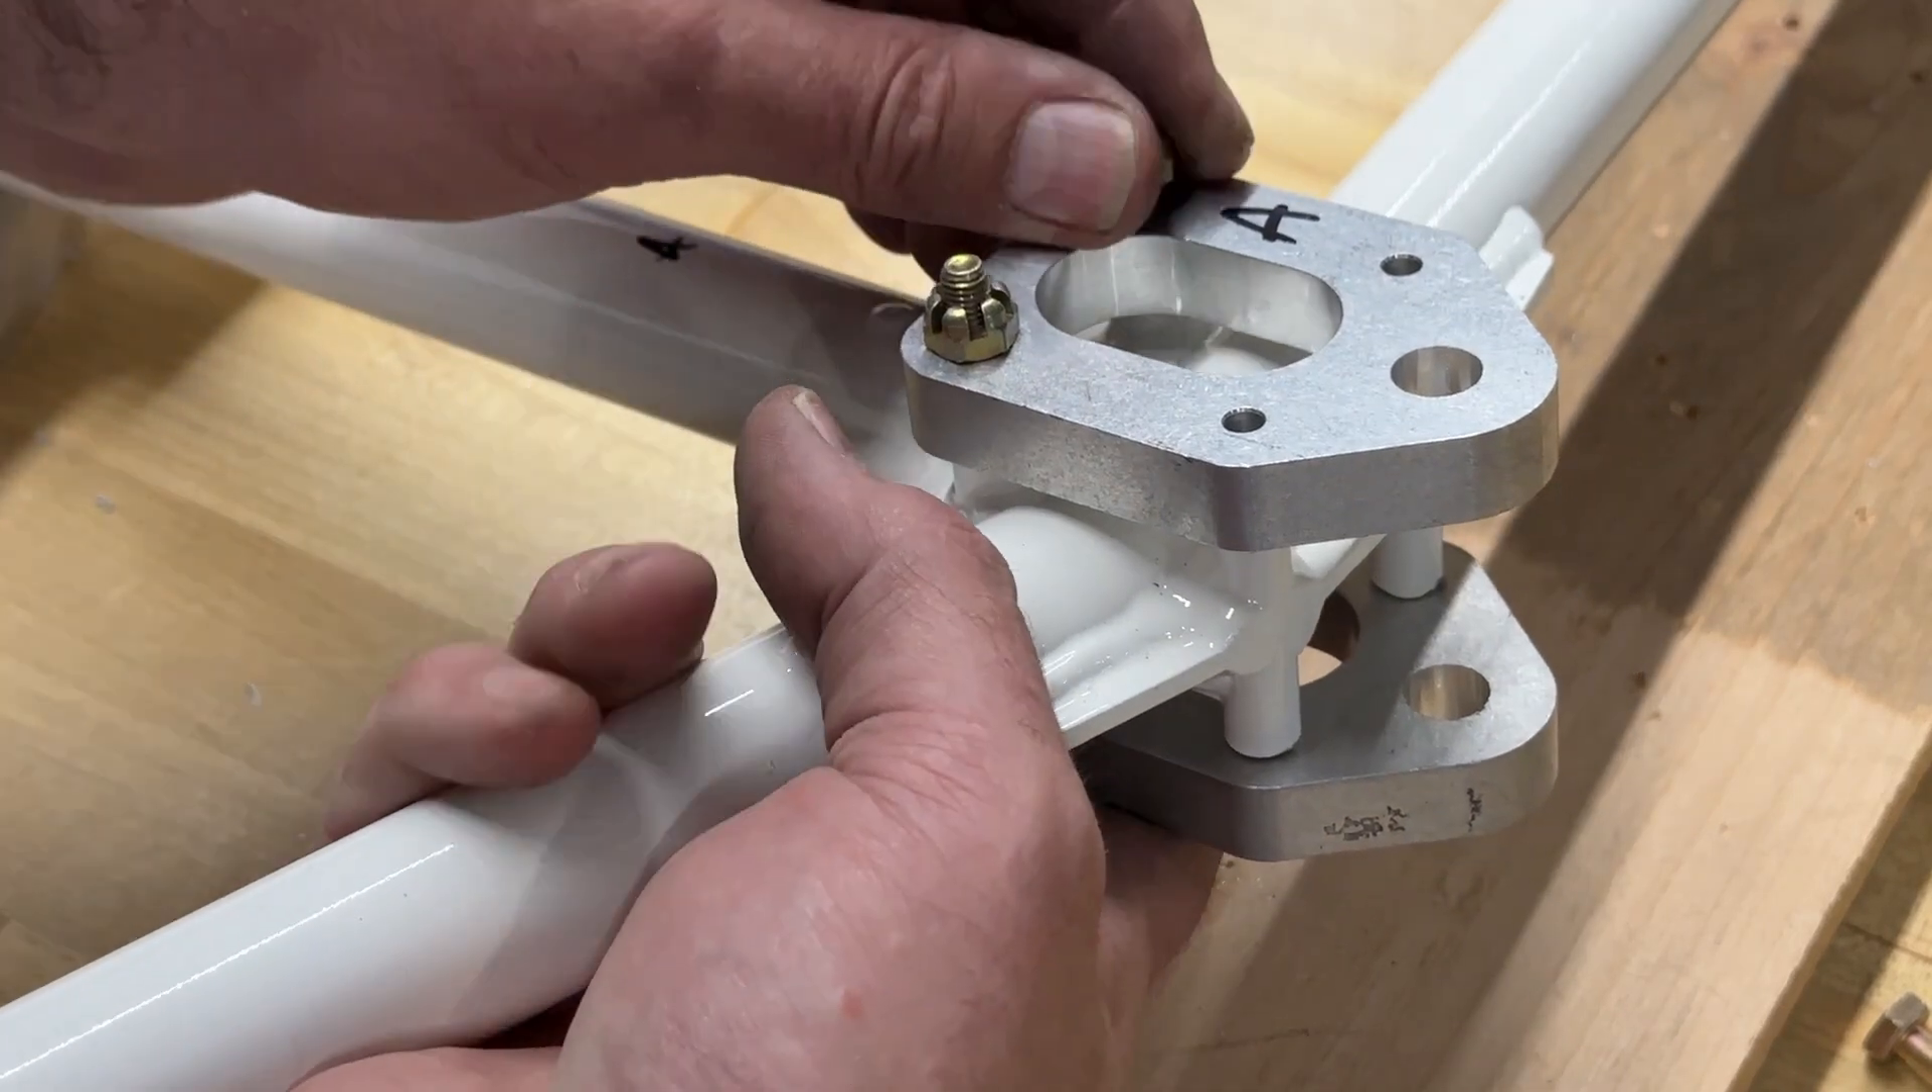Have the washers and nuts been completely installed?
No.